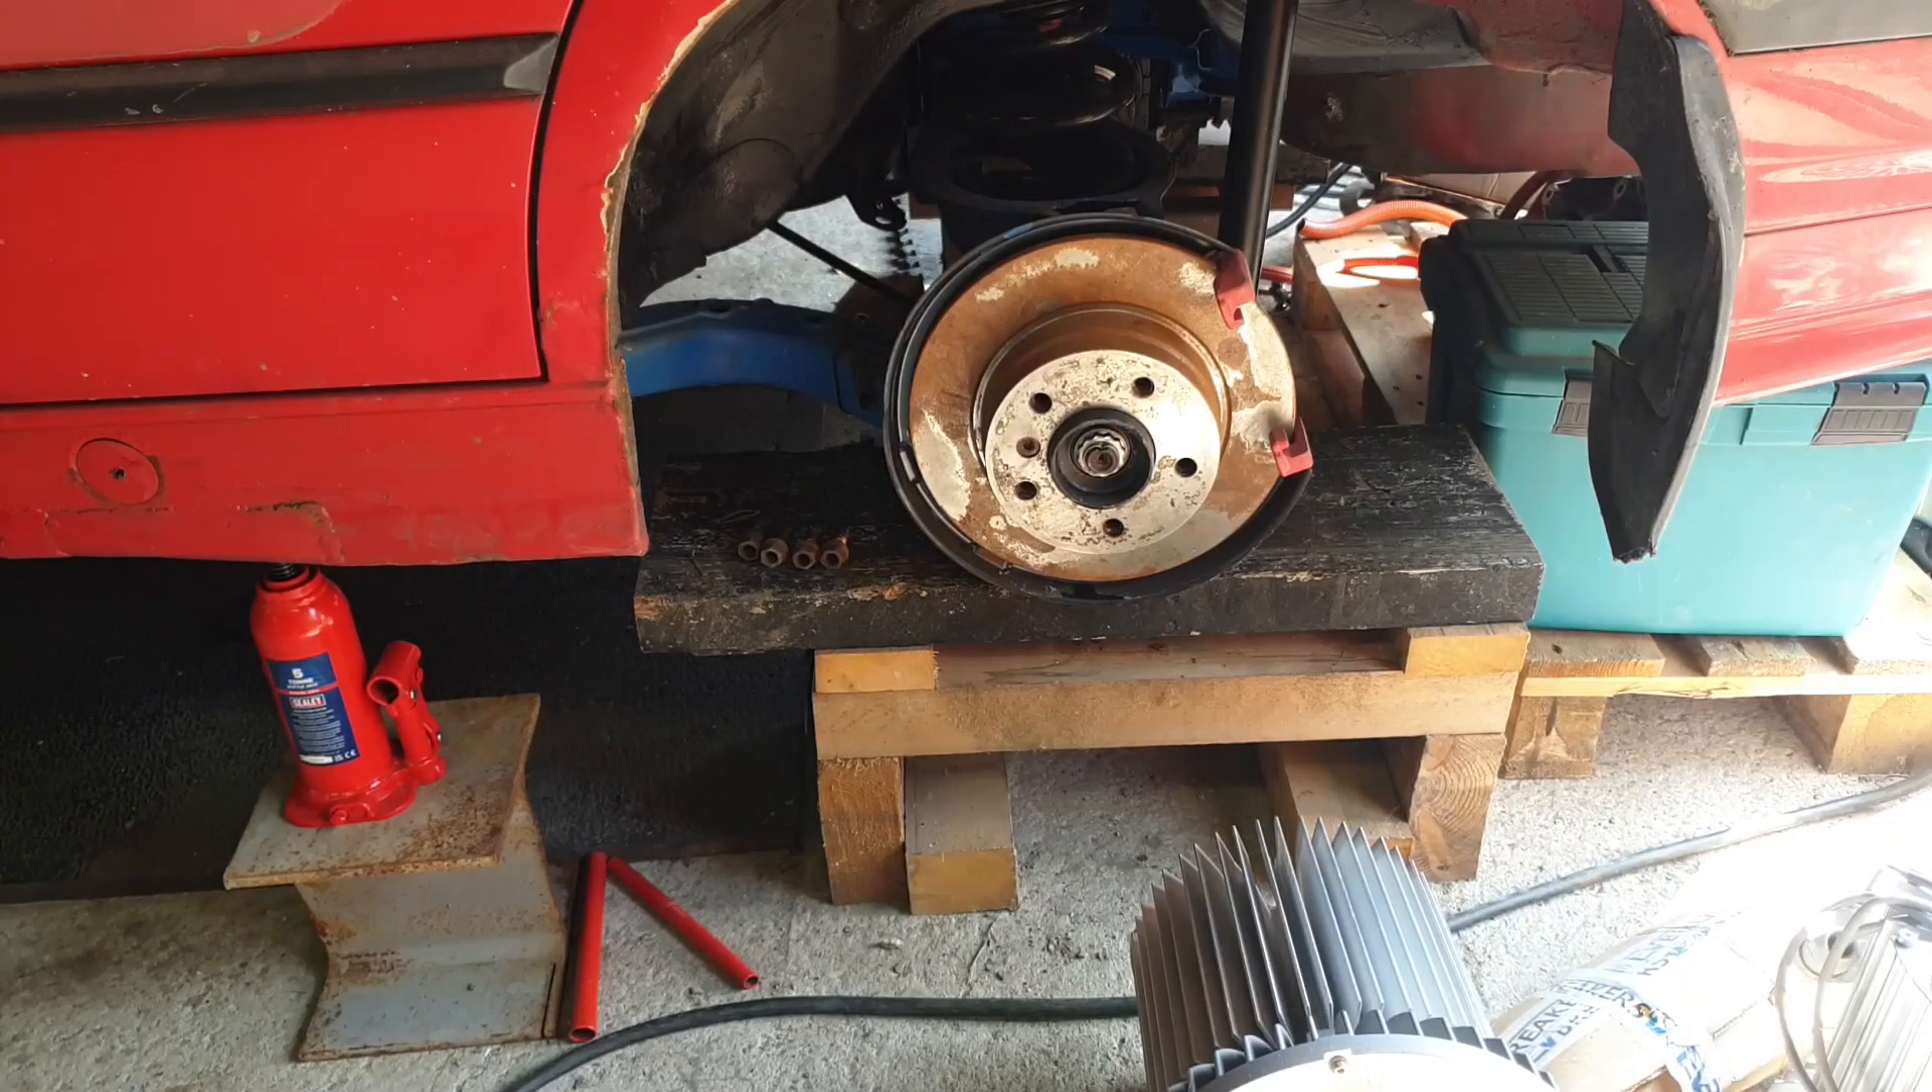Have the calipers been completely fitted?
No.